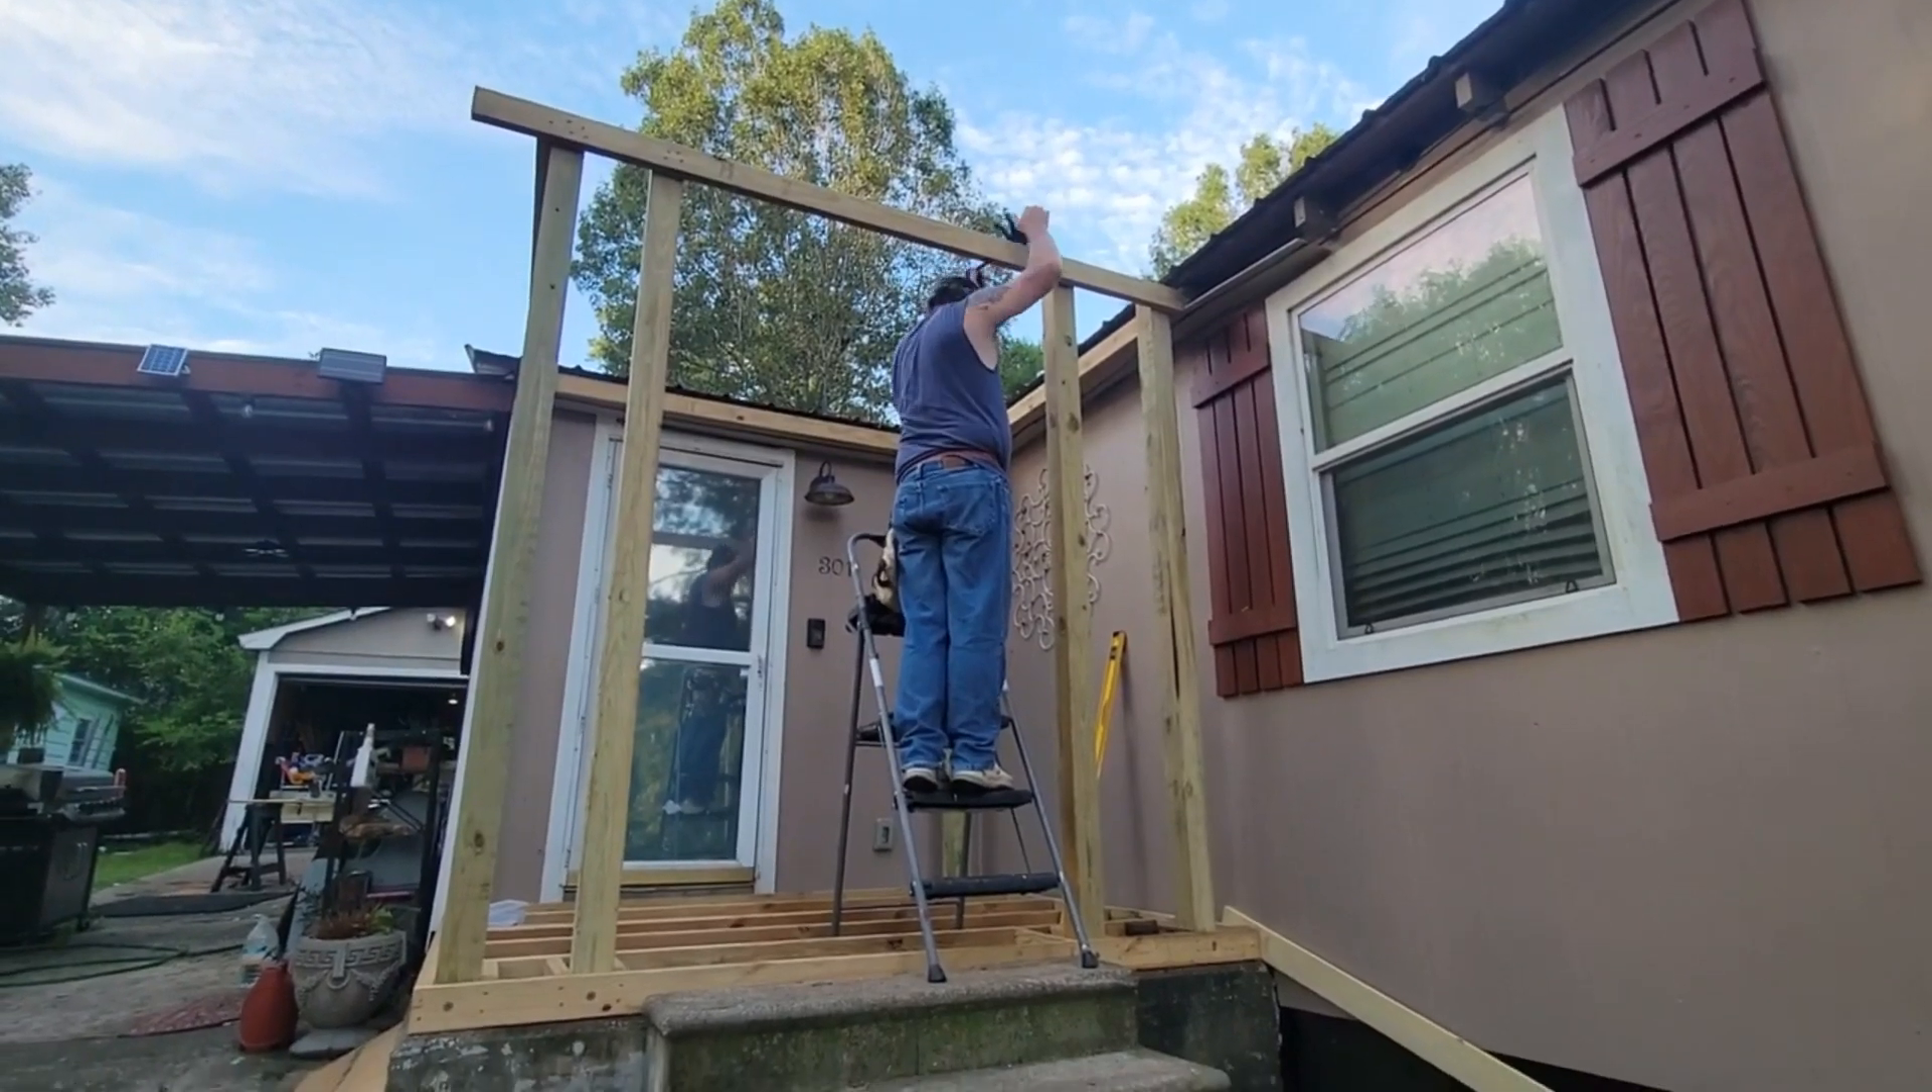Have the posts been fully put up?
Yes.